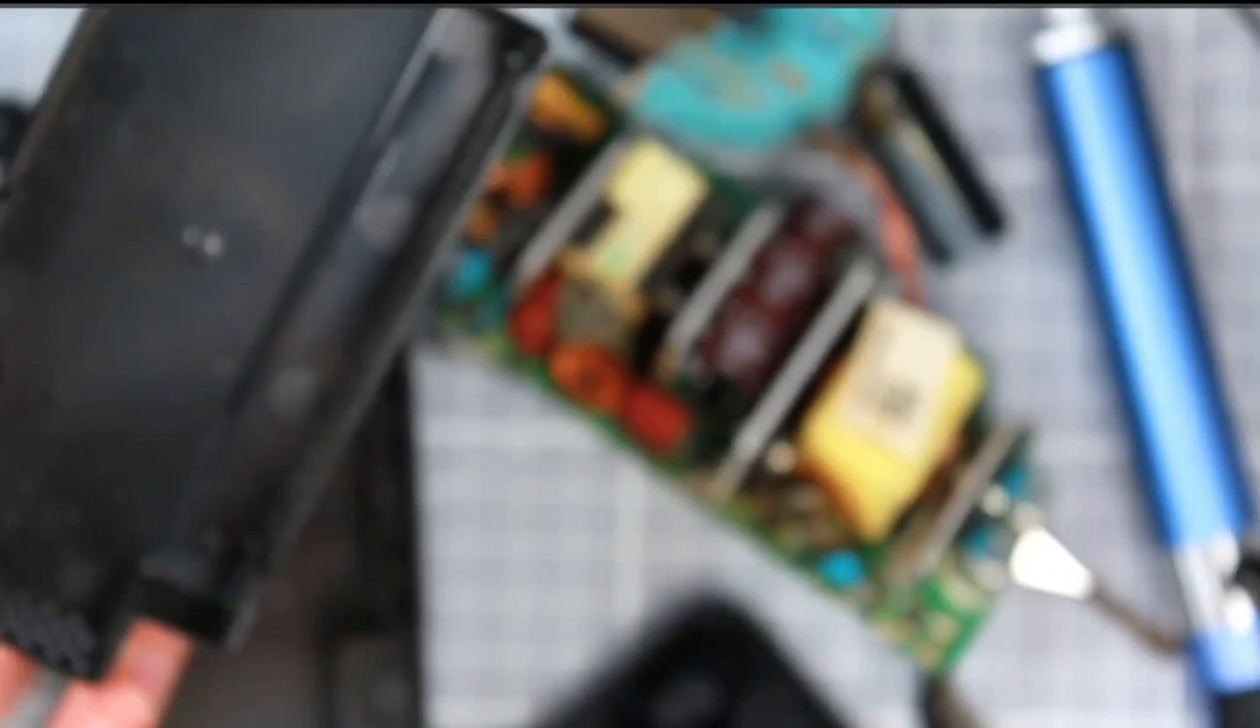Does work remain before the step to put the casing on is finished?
Yes.